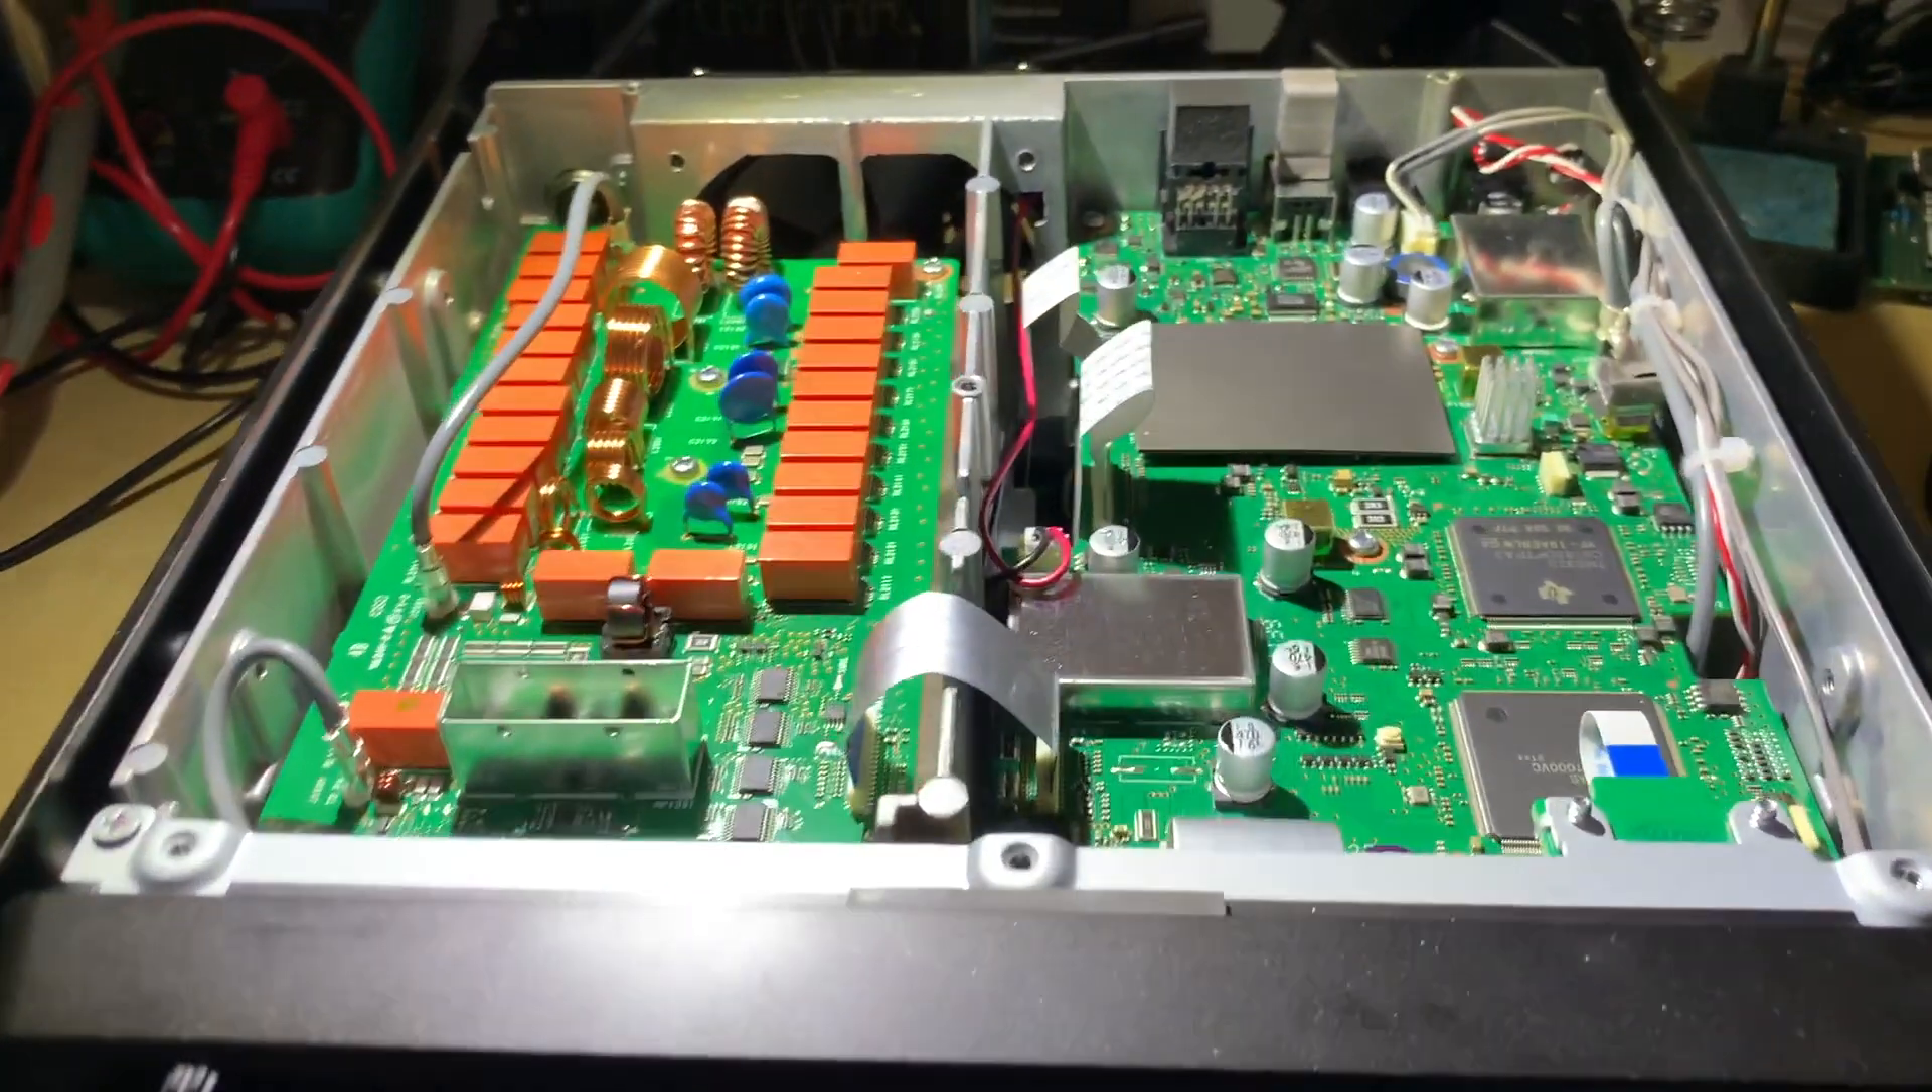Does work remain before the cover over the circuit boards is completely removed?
No.